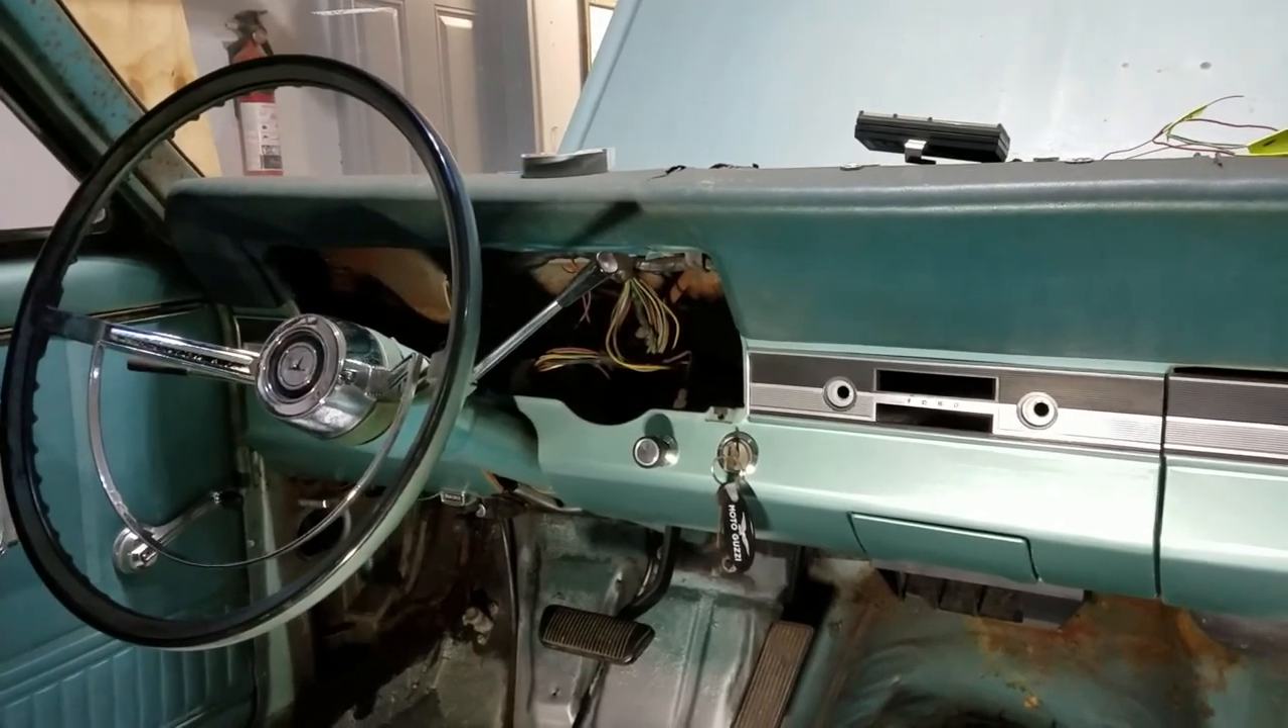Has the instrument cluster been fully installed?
No.